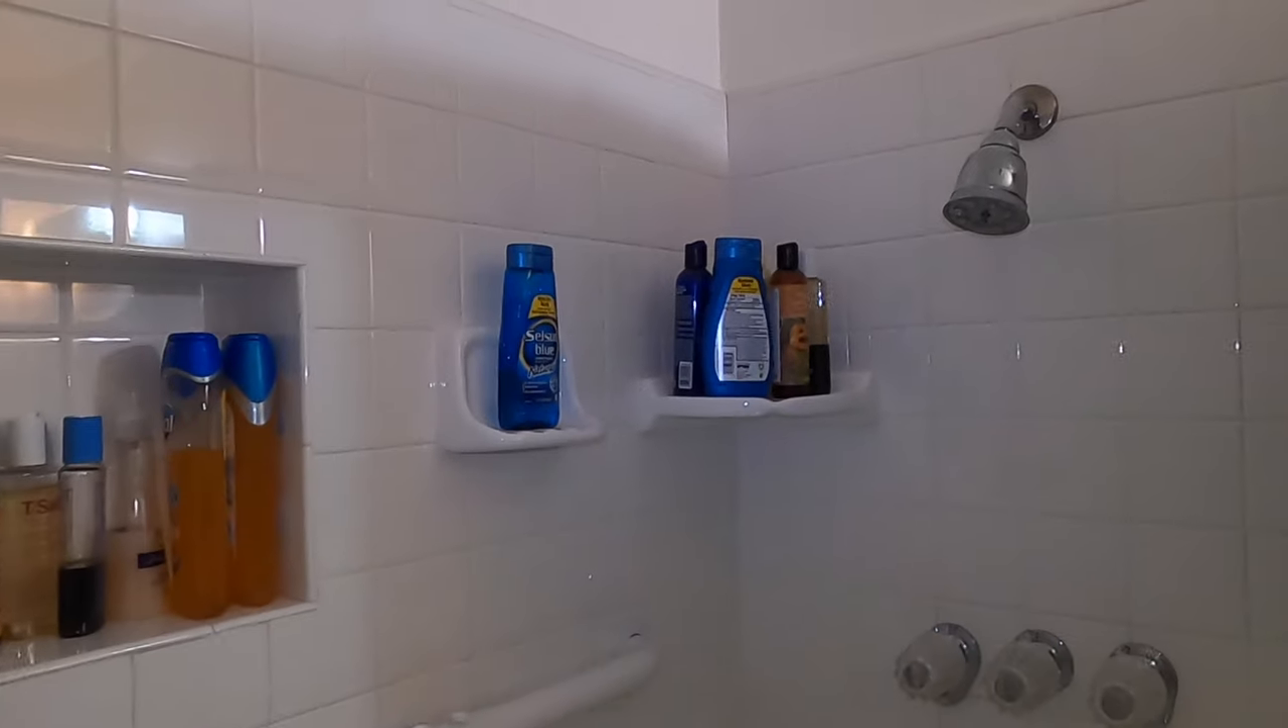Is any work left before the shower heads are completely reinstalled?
No.